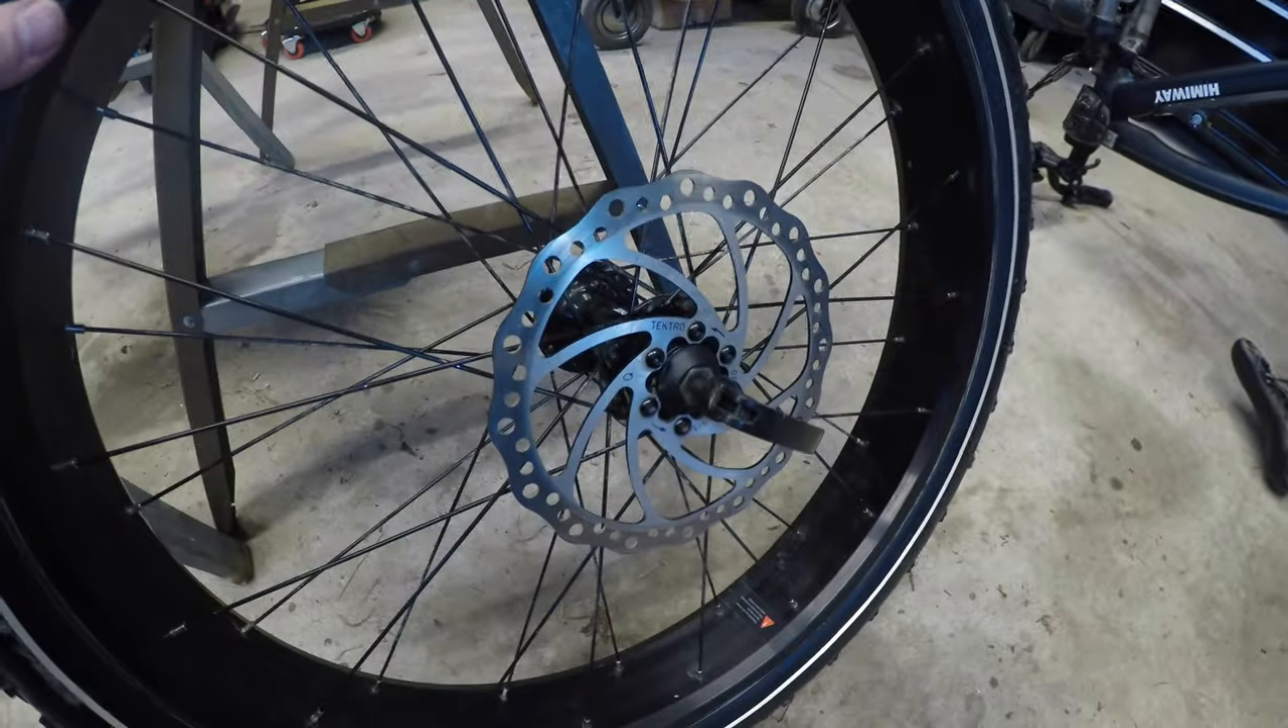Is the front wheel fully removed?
Yes.